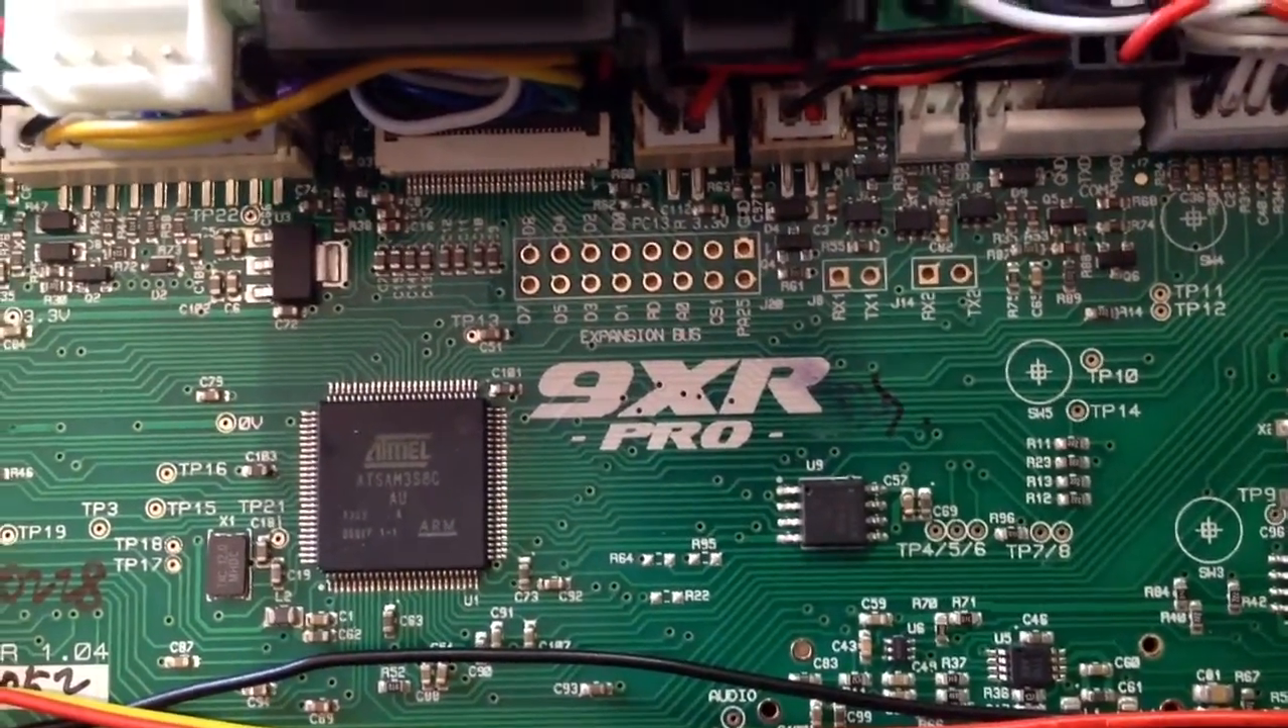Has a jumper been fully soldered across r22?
No.